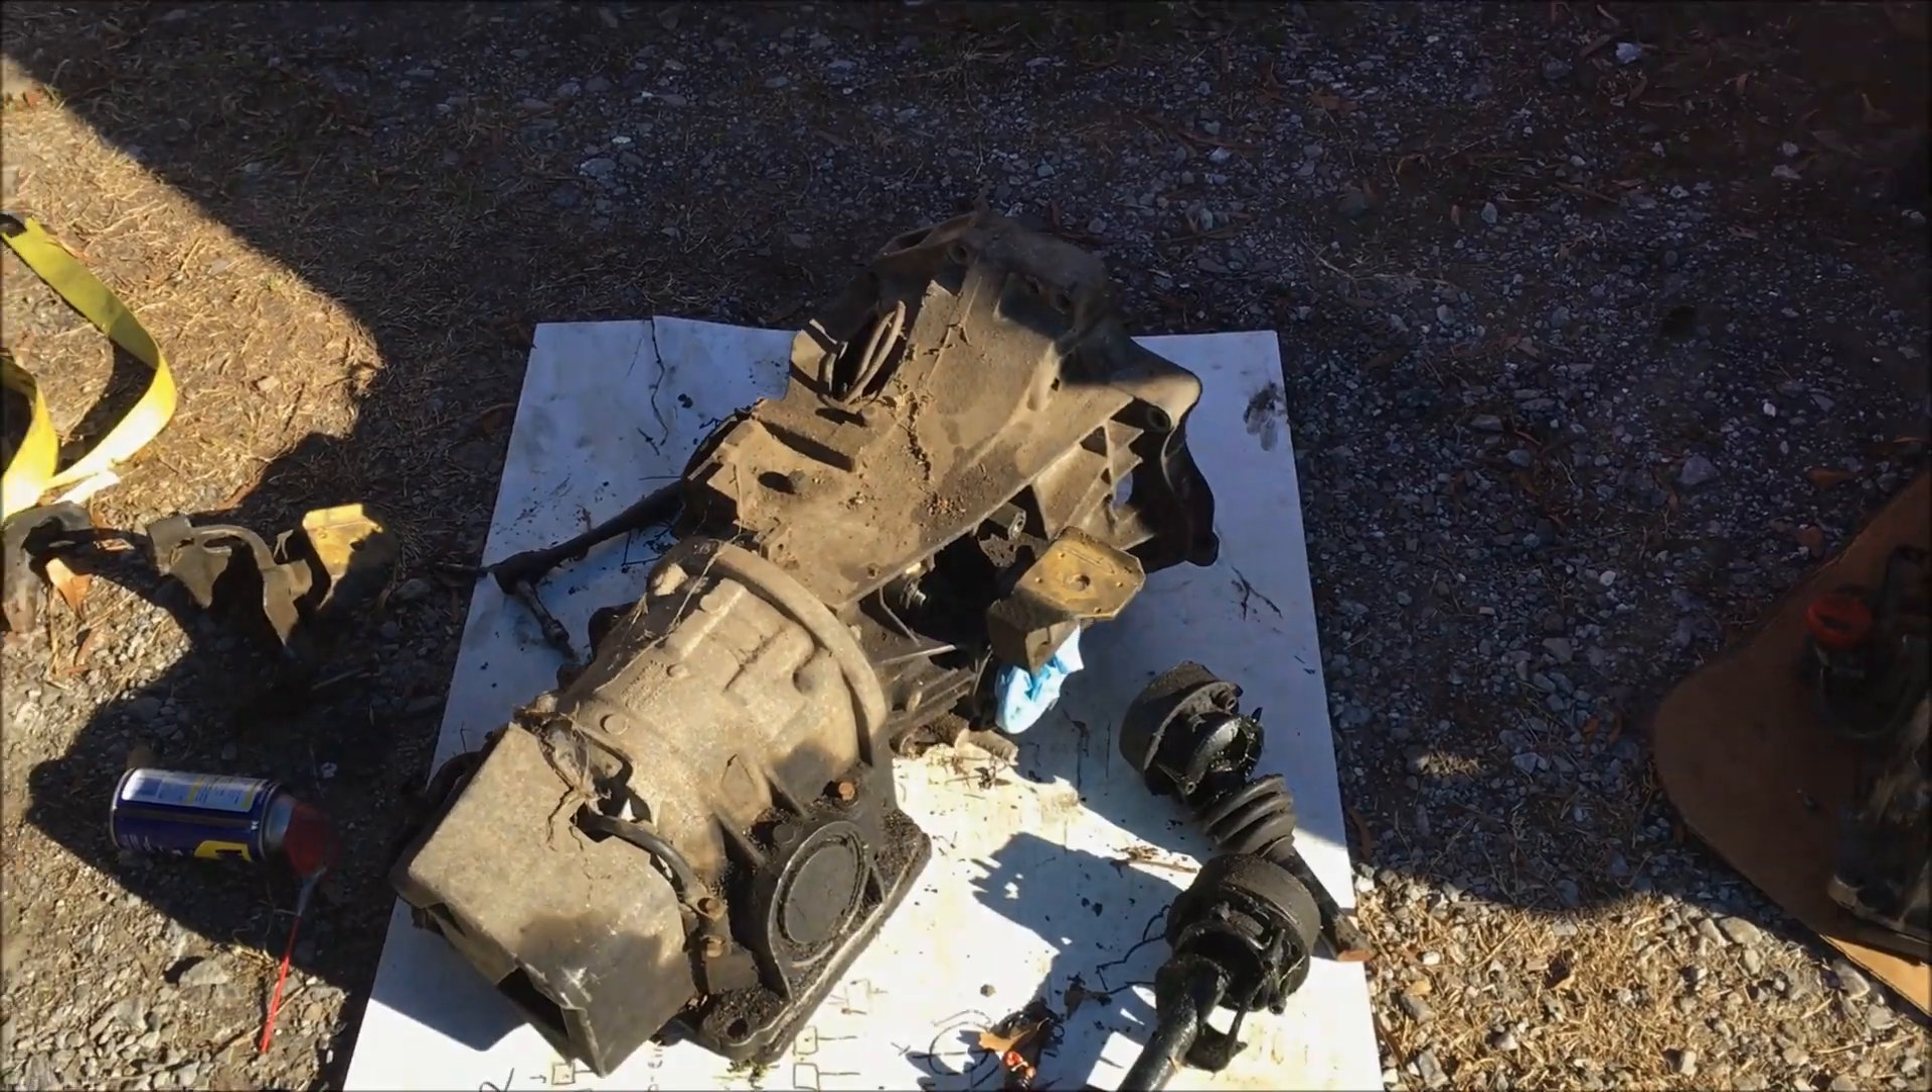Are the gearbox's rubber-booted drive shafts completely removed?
Yes.